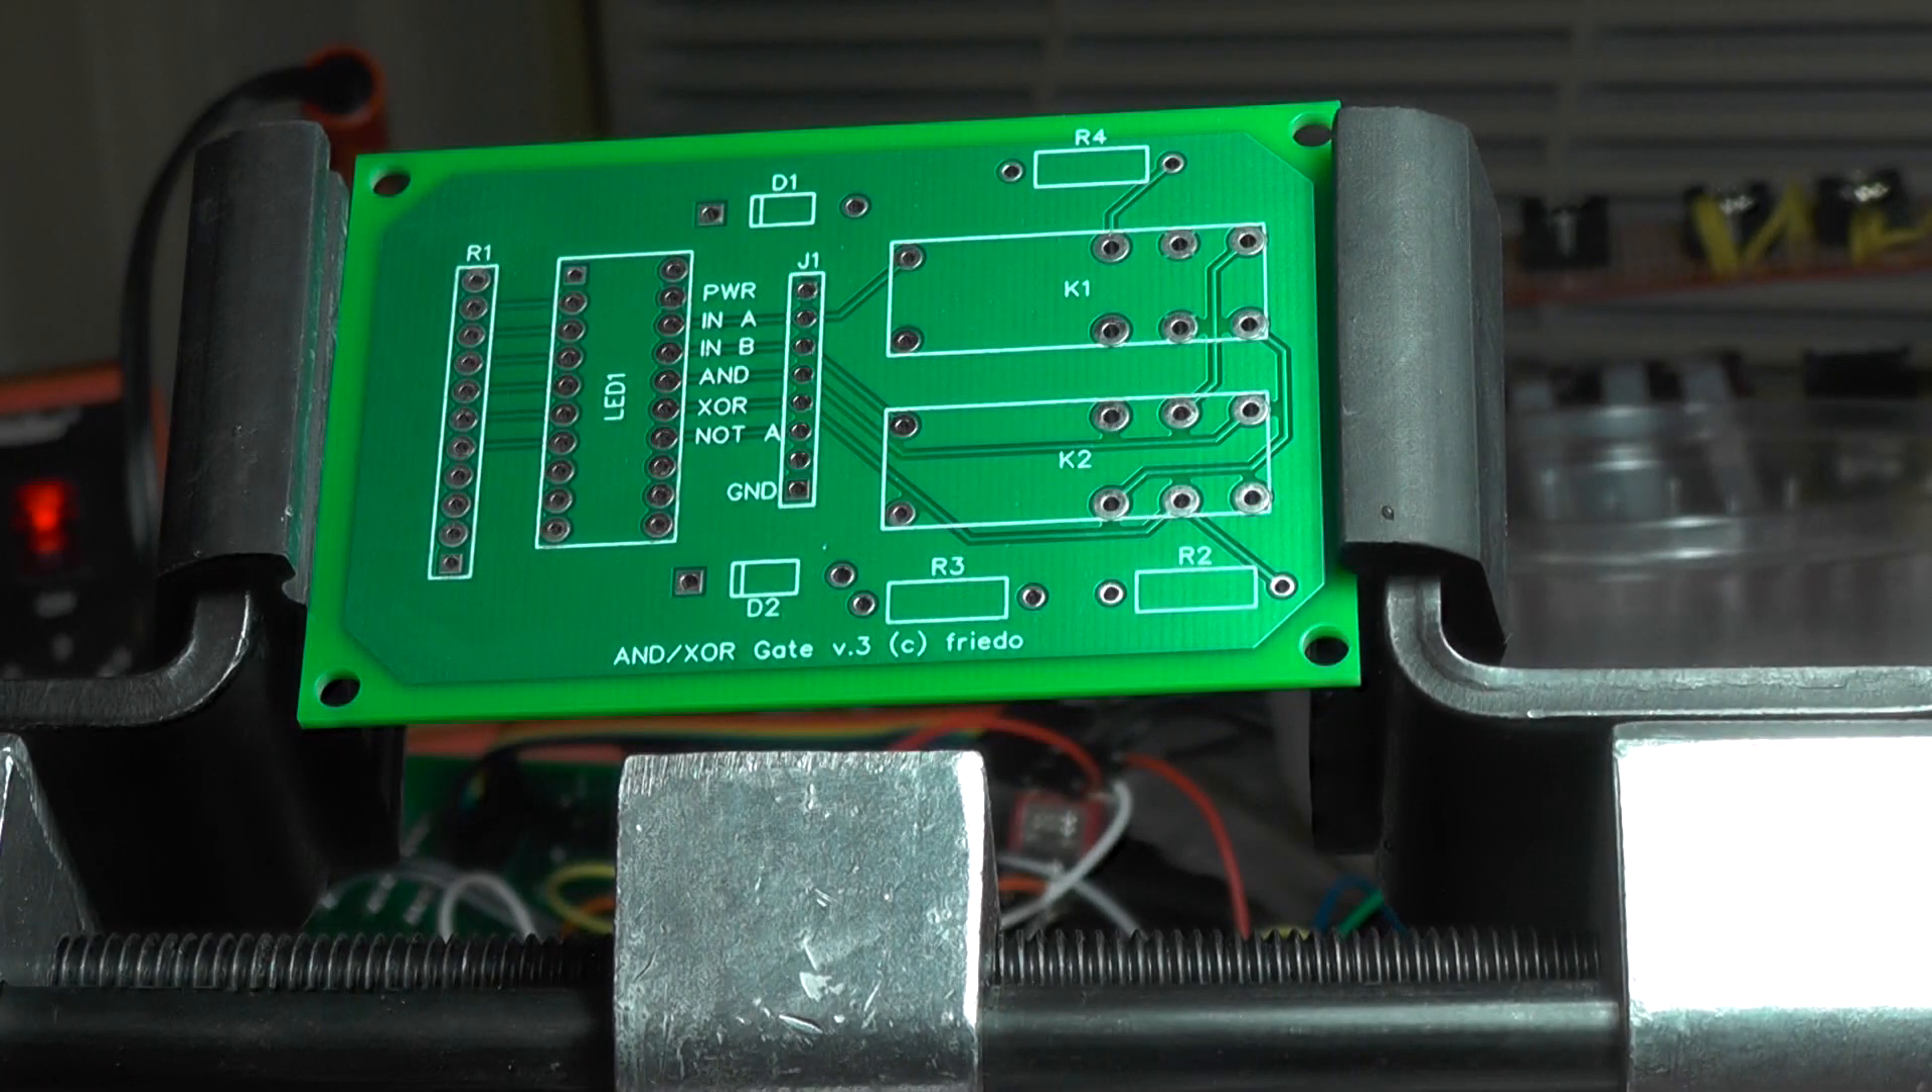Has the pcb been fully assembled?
No.